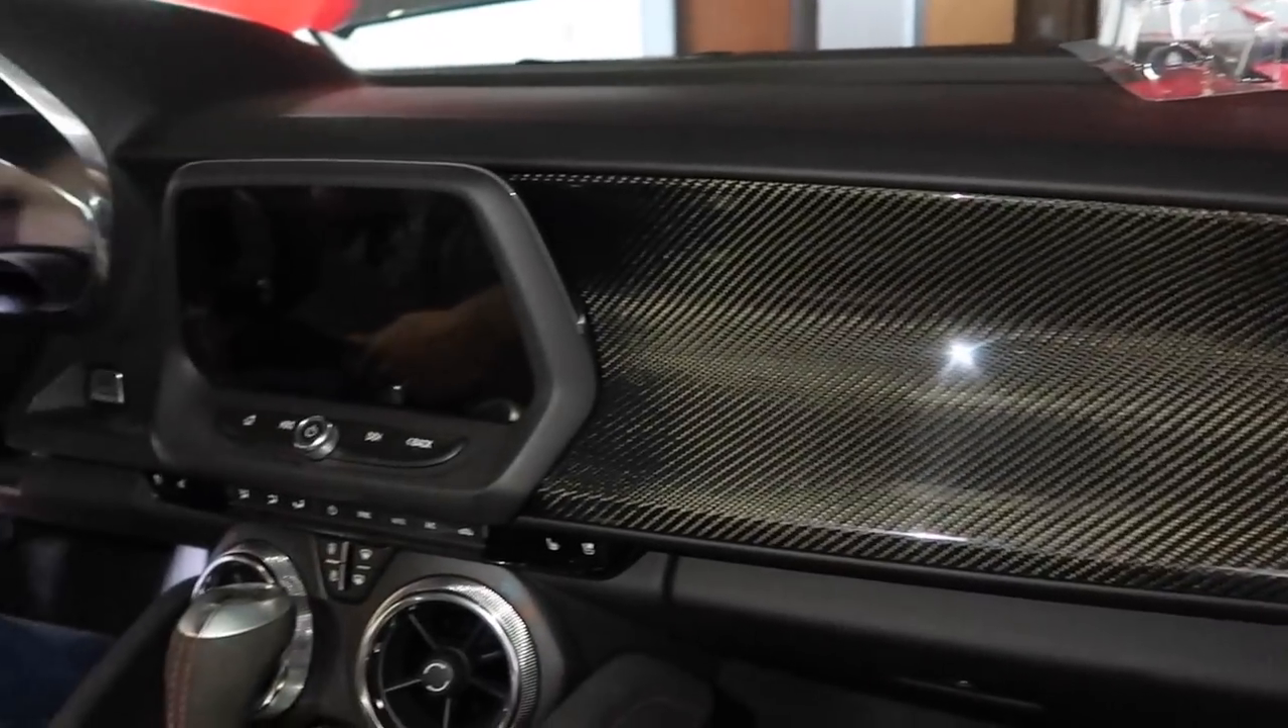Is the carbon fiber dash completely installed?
Yes.